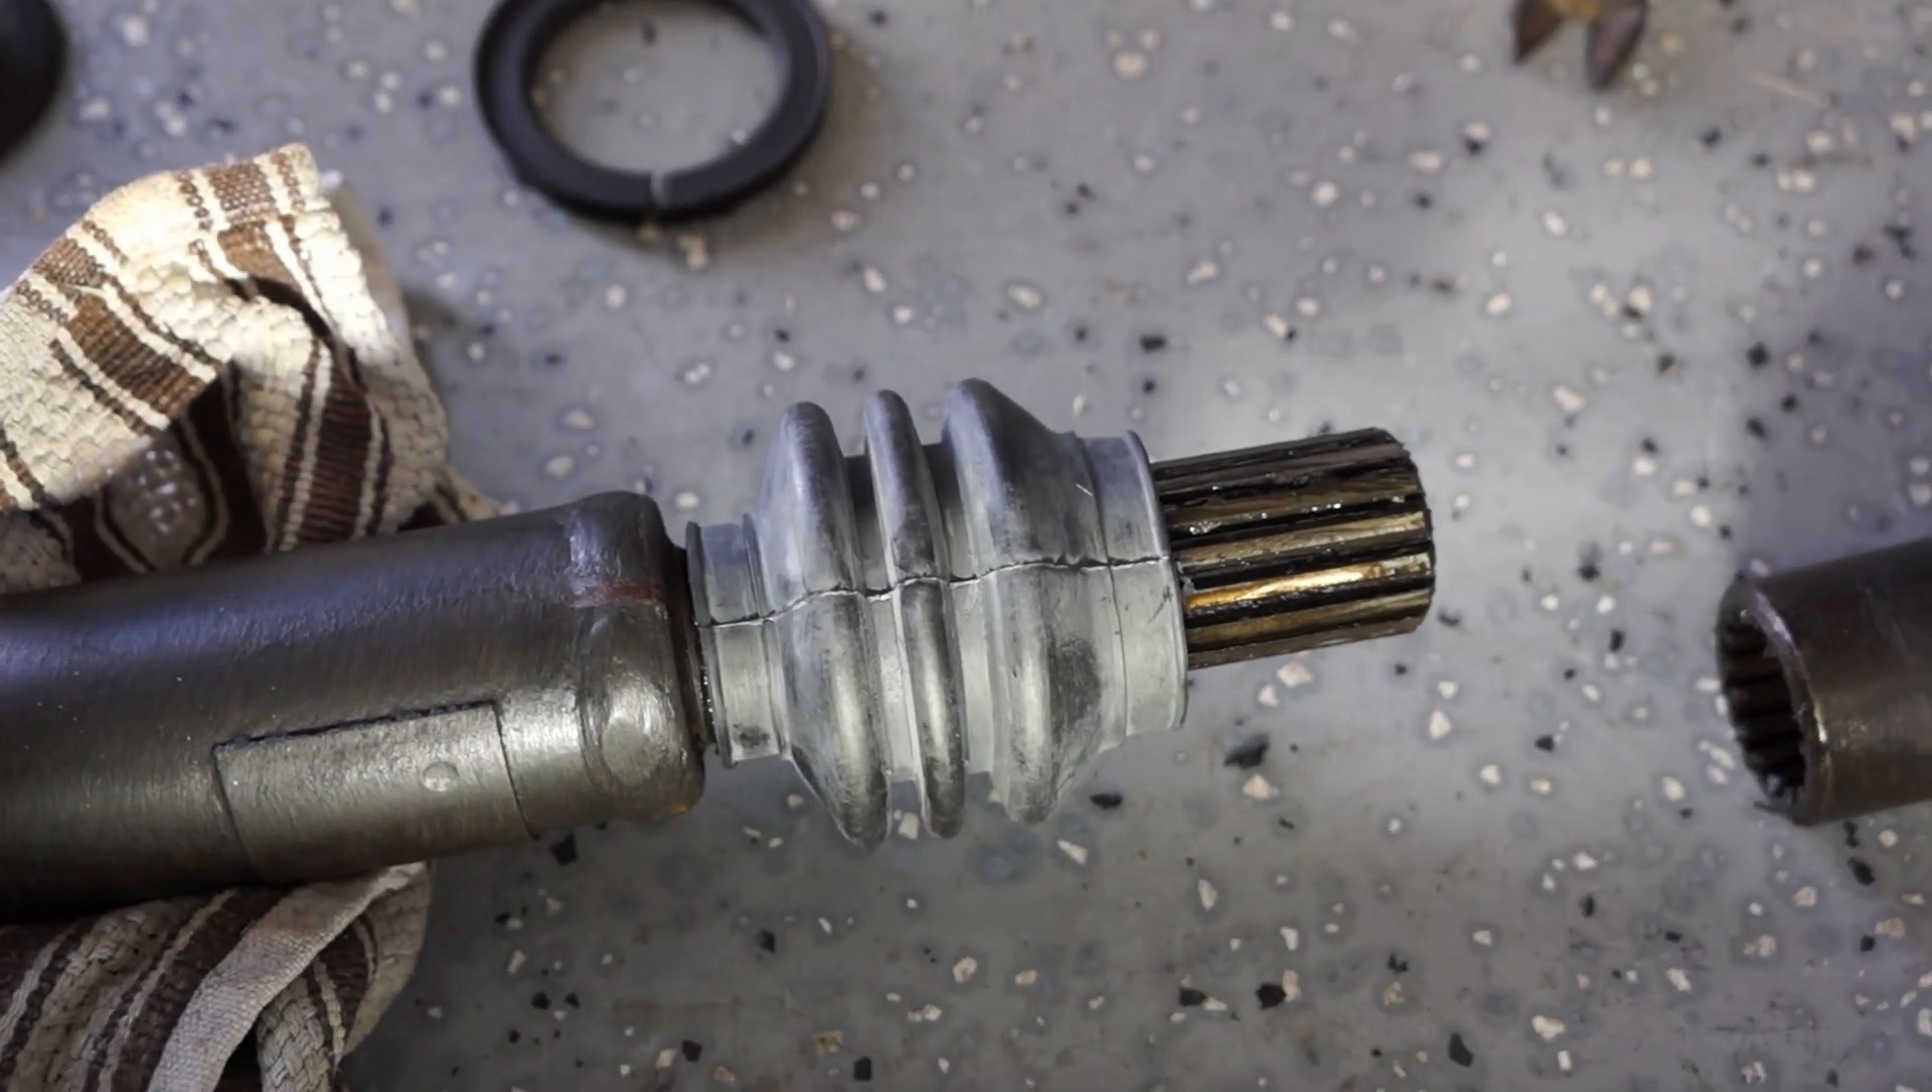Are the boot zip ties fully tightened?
No.